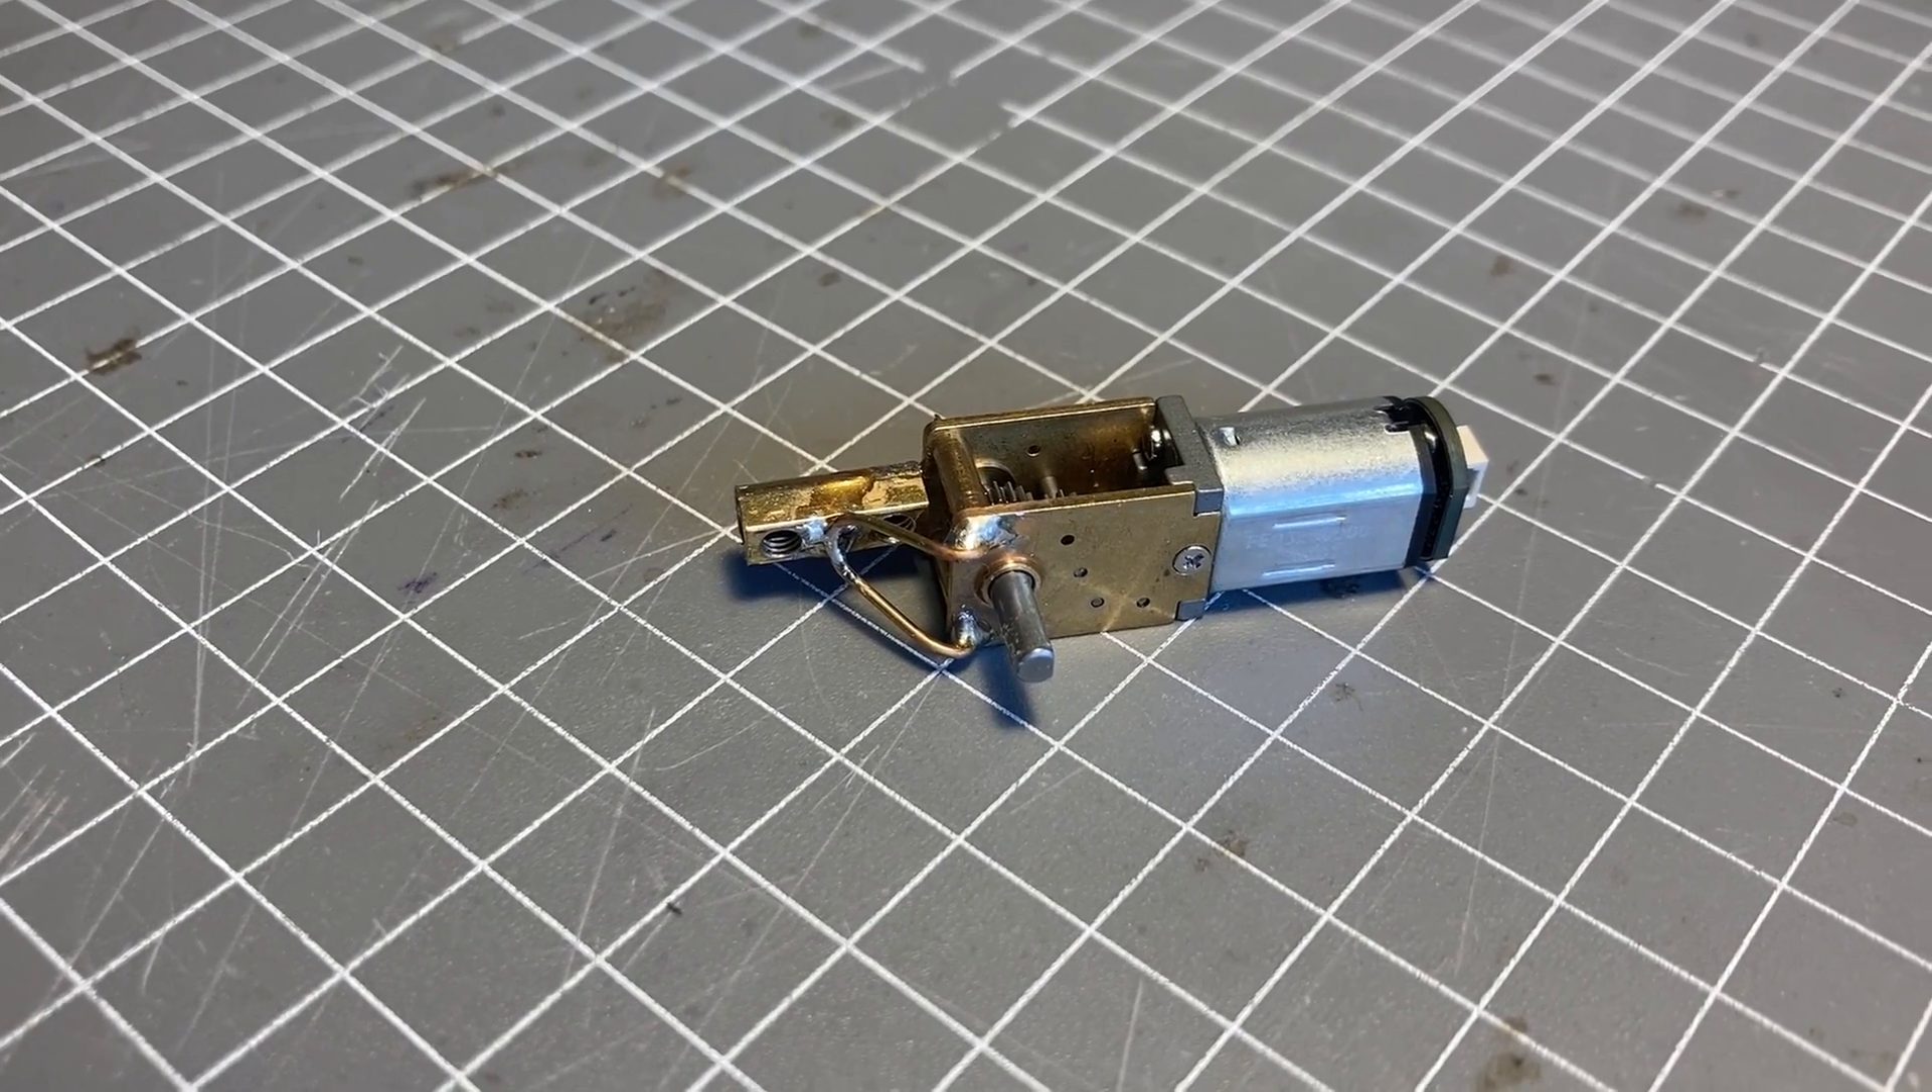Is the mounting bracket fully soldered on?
Yes.